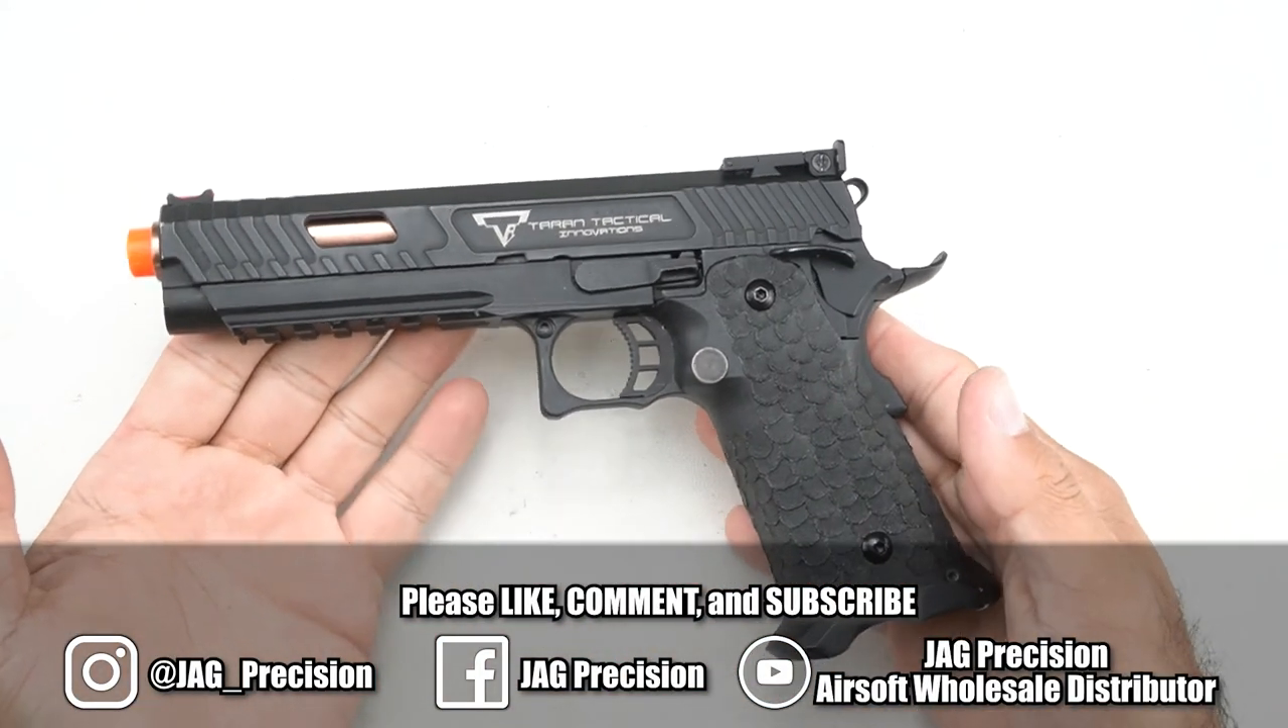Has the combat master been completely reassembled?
Yes.